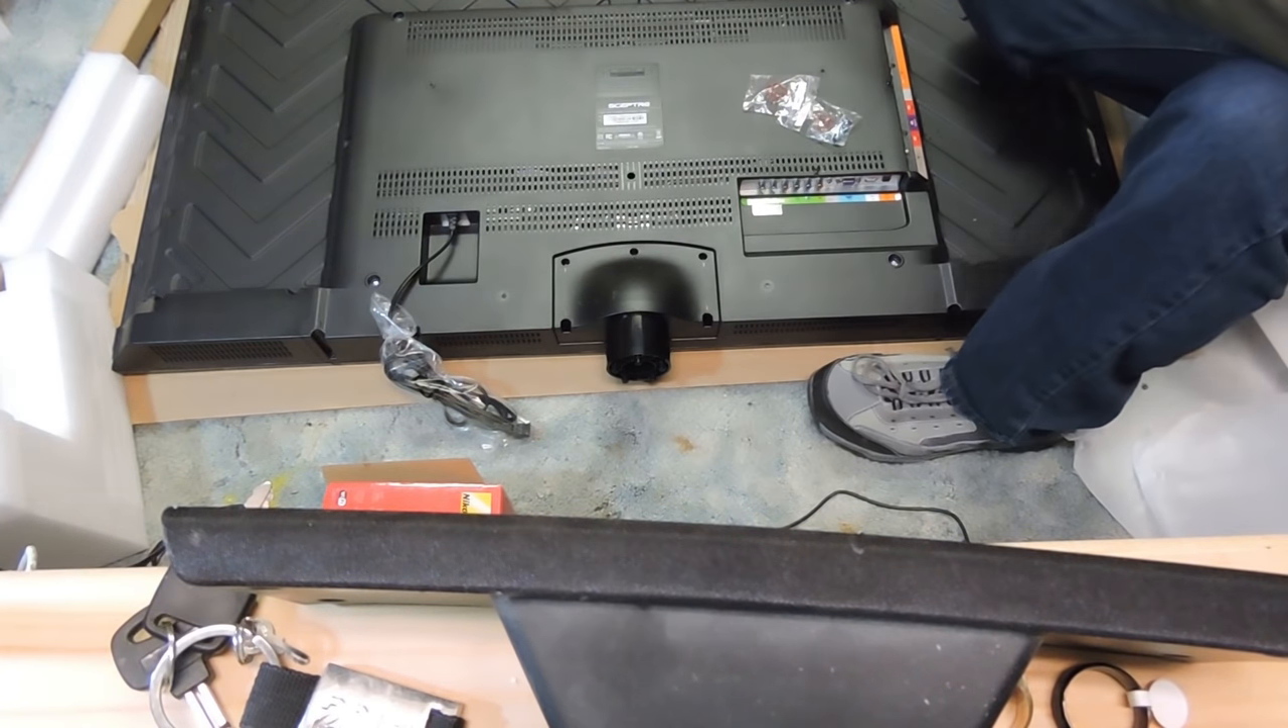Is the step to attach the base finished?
No.